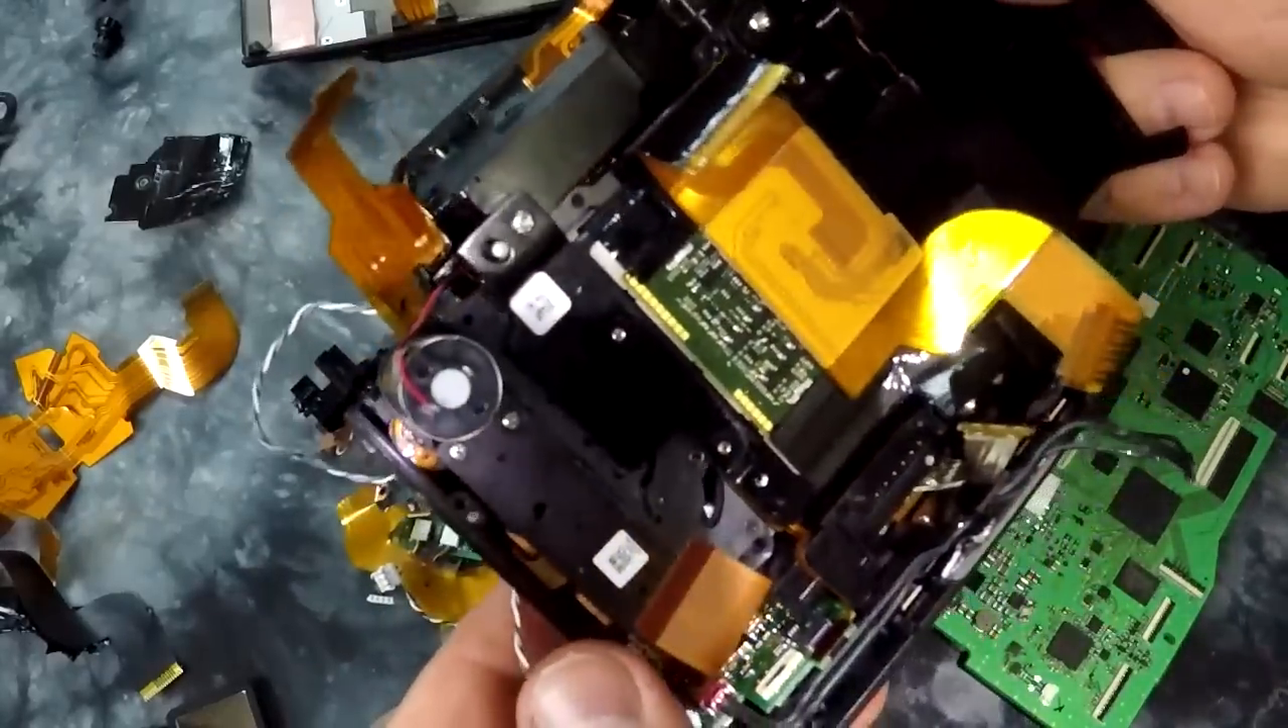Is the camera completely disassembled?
No.